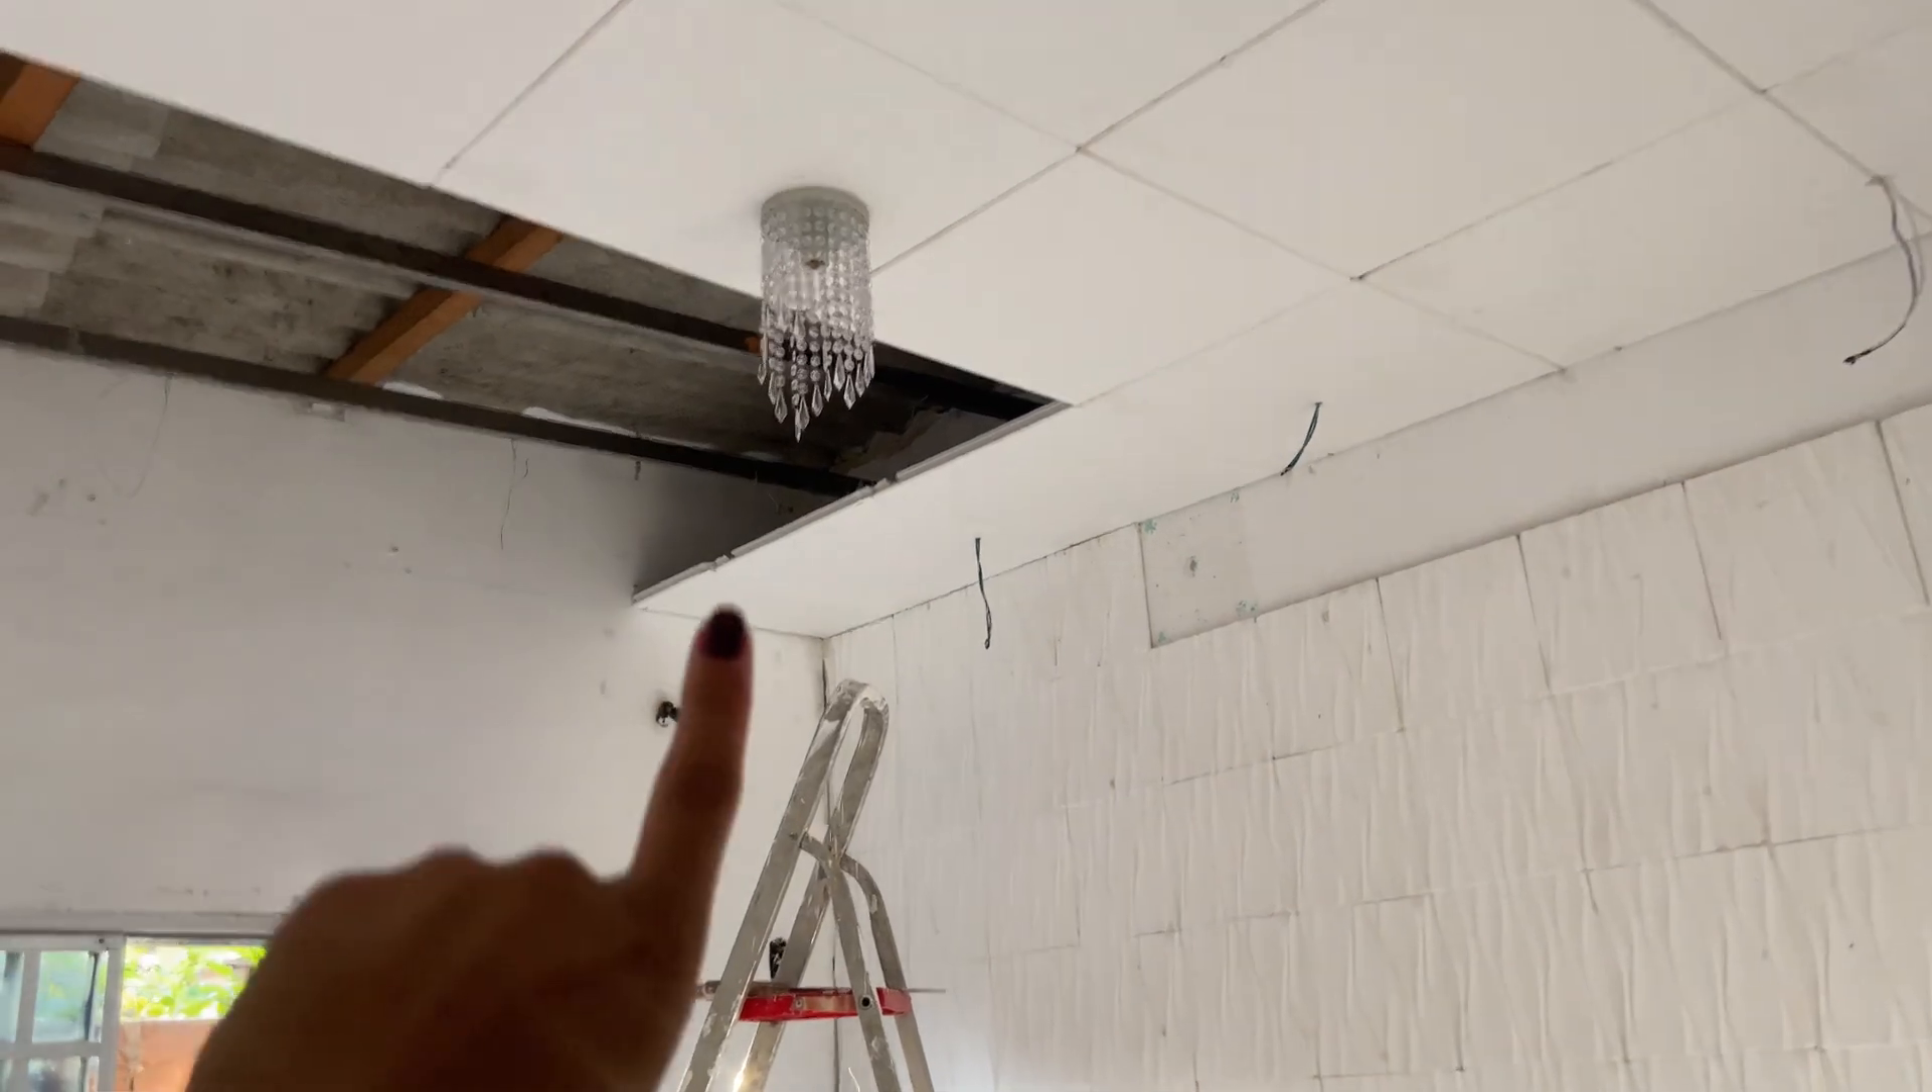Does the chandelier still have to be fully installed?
No.